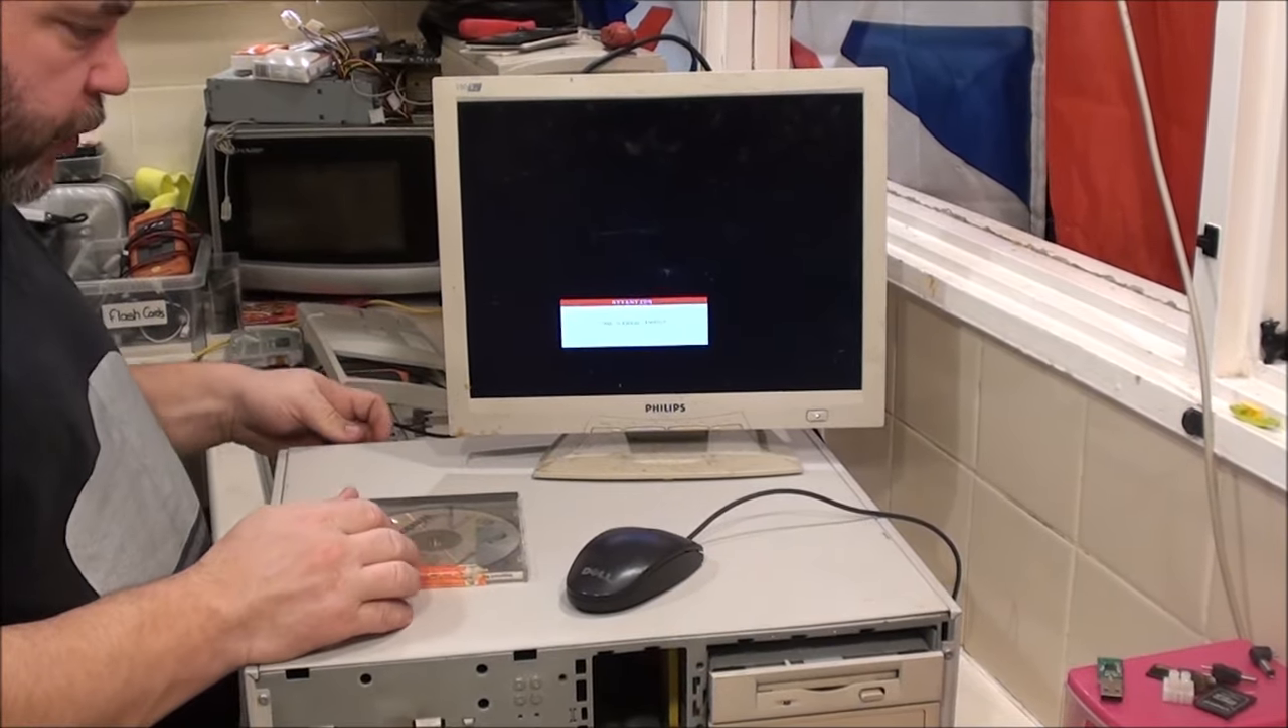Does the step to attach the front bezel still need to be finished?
Yes.